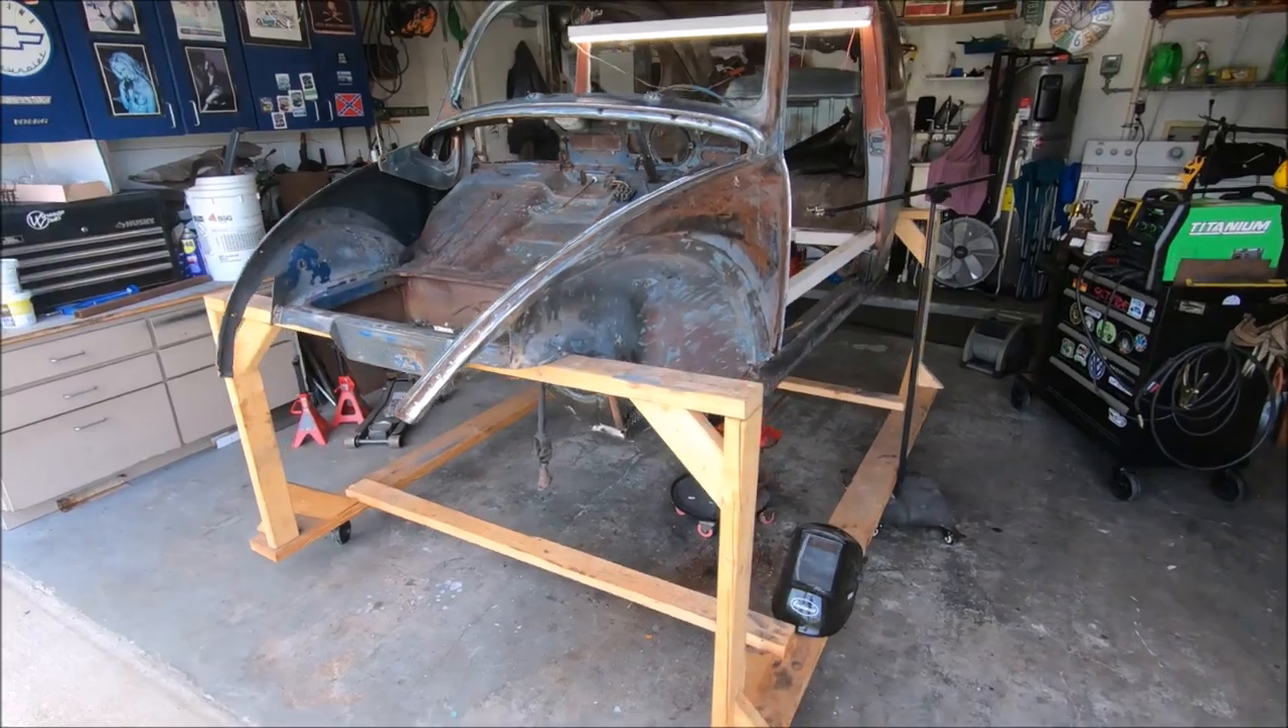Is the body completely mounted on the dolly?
Yes.